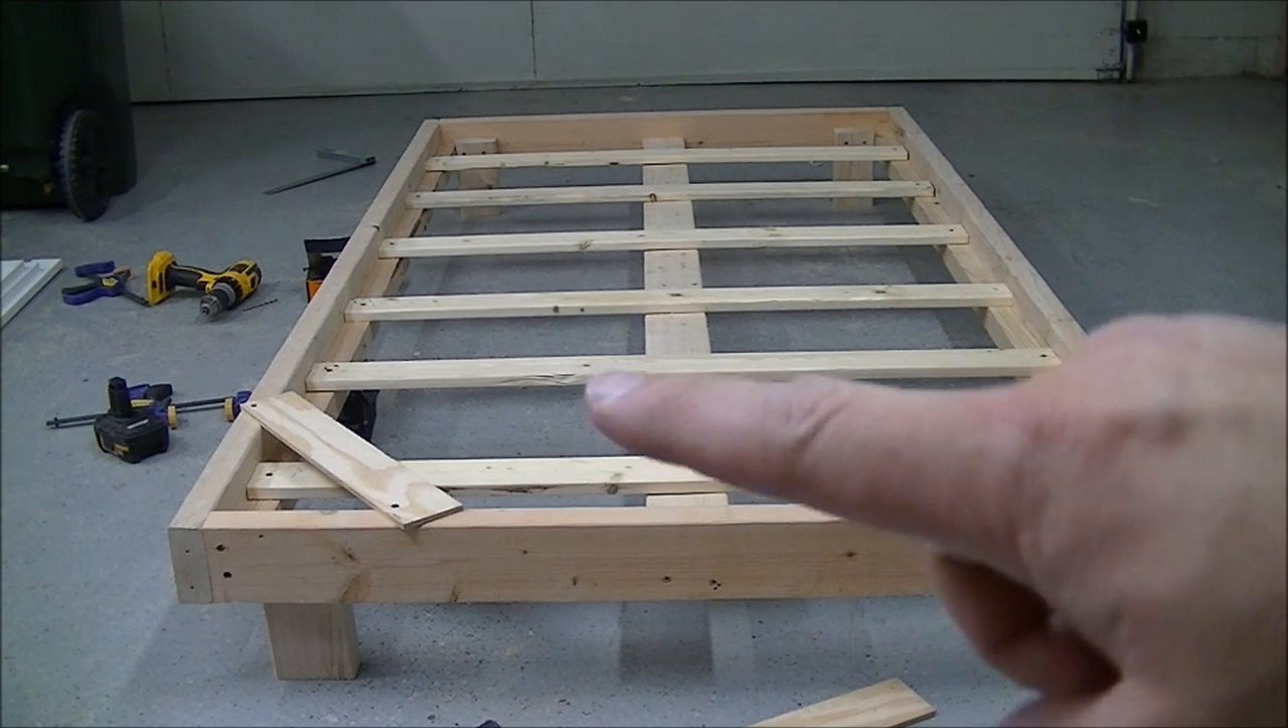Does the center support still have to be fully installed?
No.